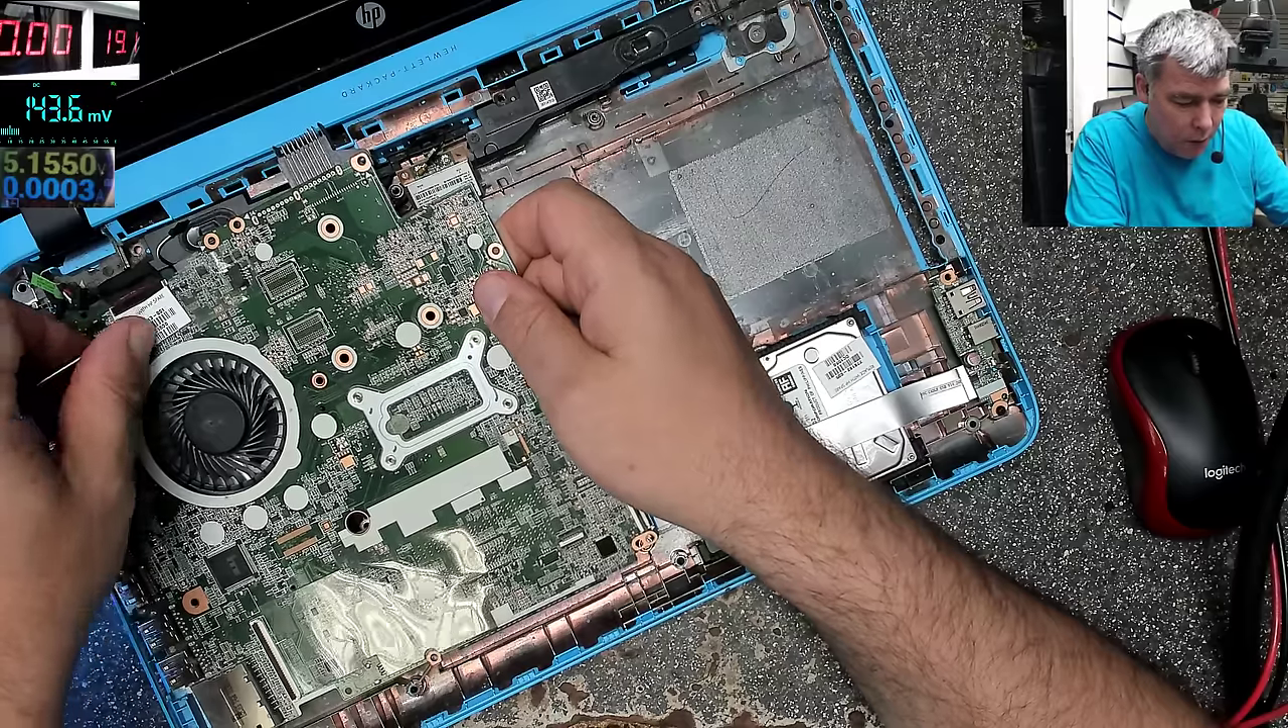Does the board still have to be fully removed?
Yes.